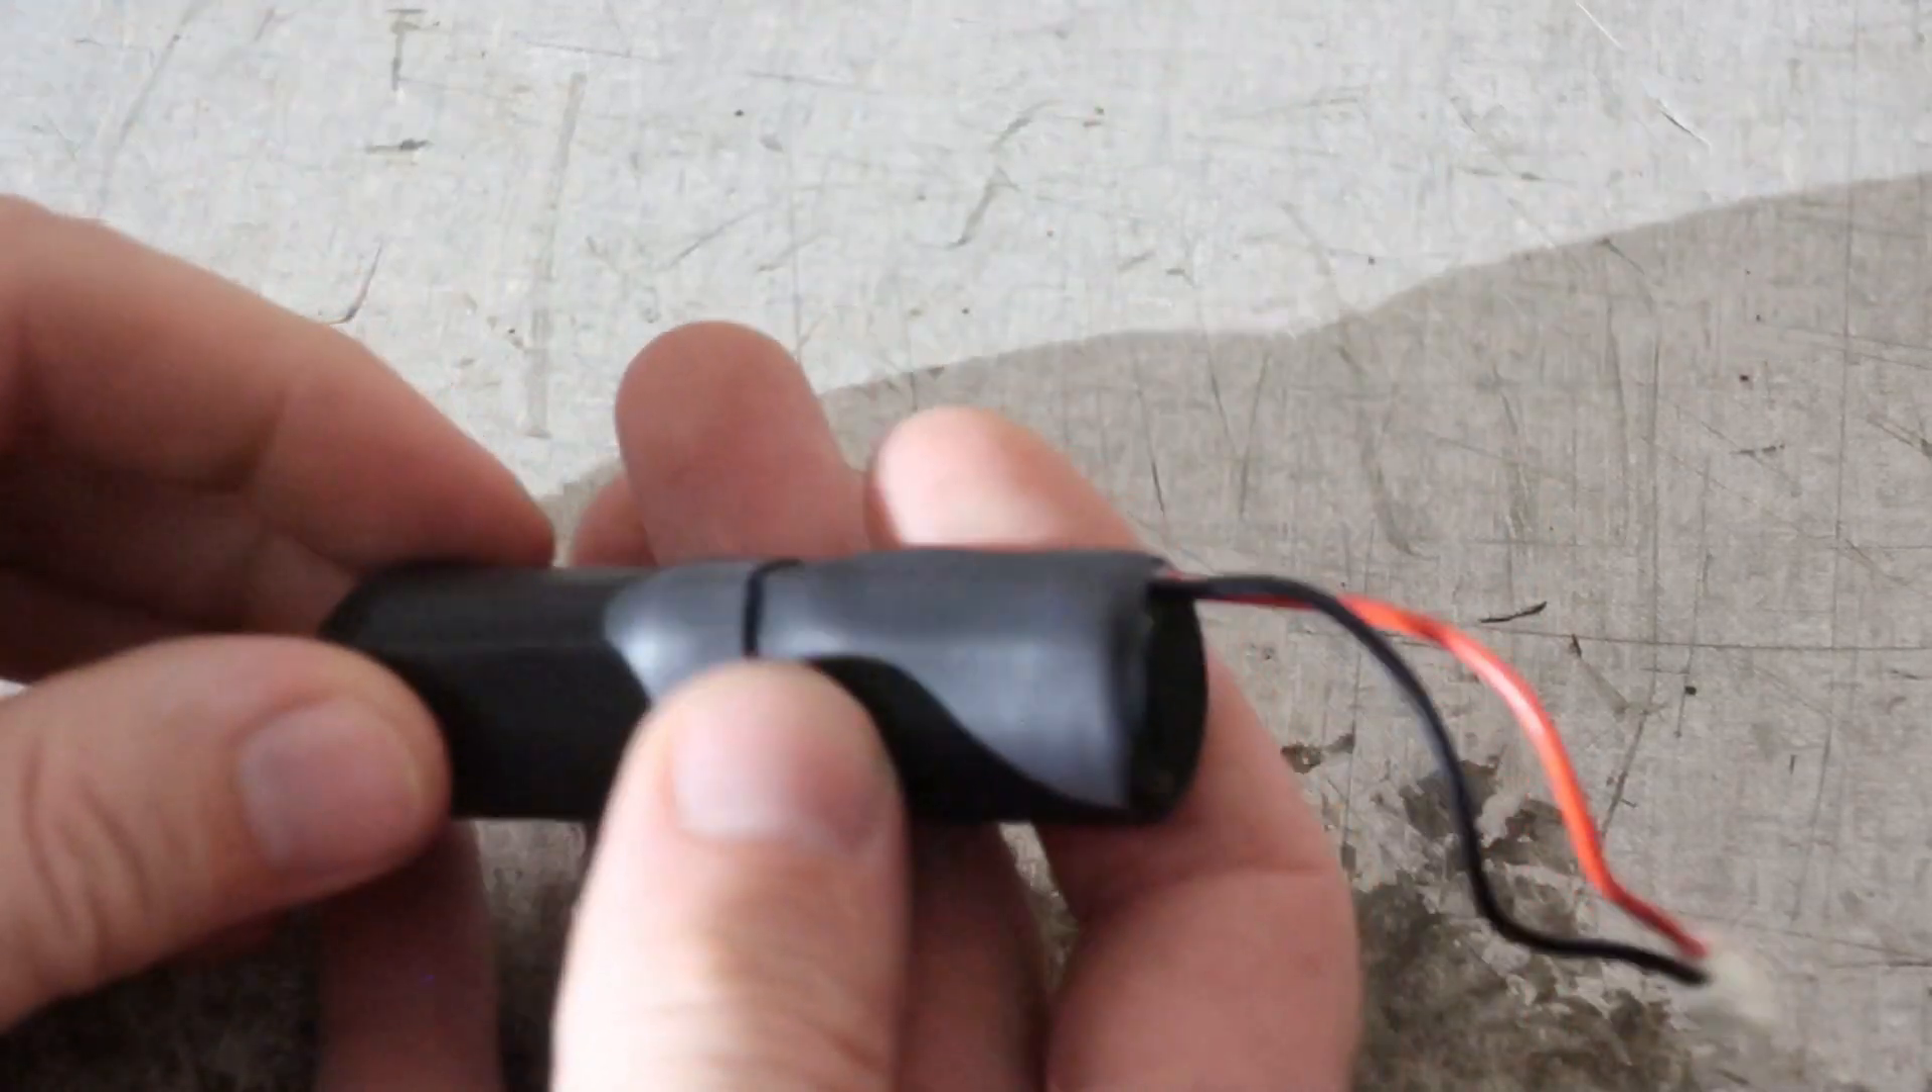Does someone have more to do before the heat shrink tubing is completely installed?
No.